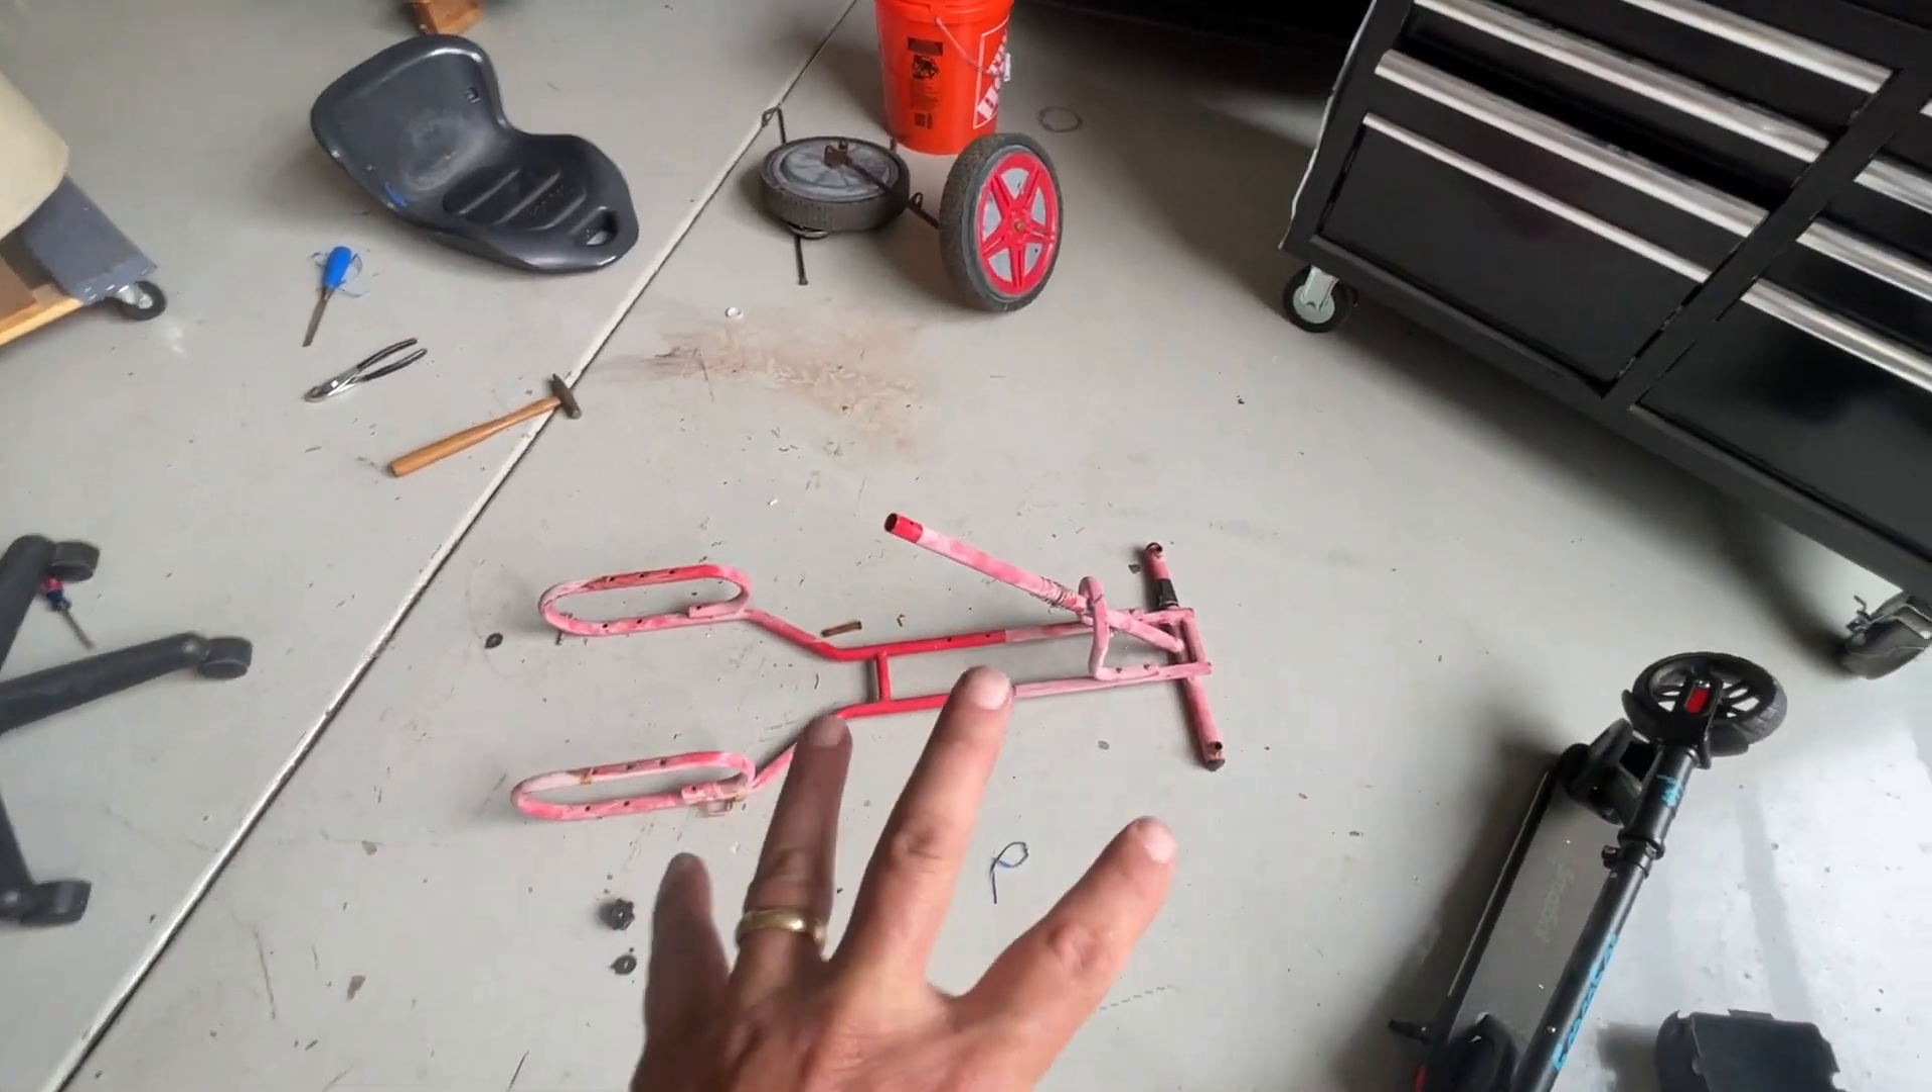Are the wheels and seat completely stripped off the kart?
Yes.